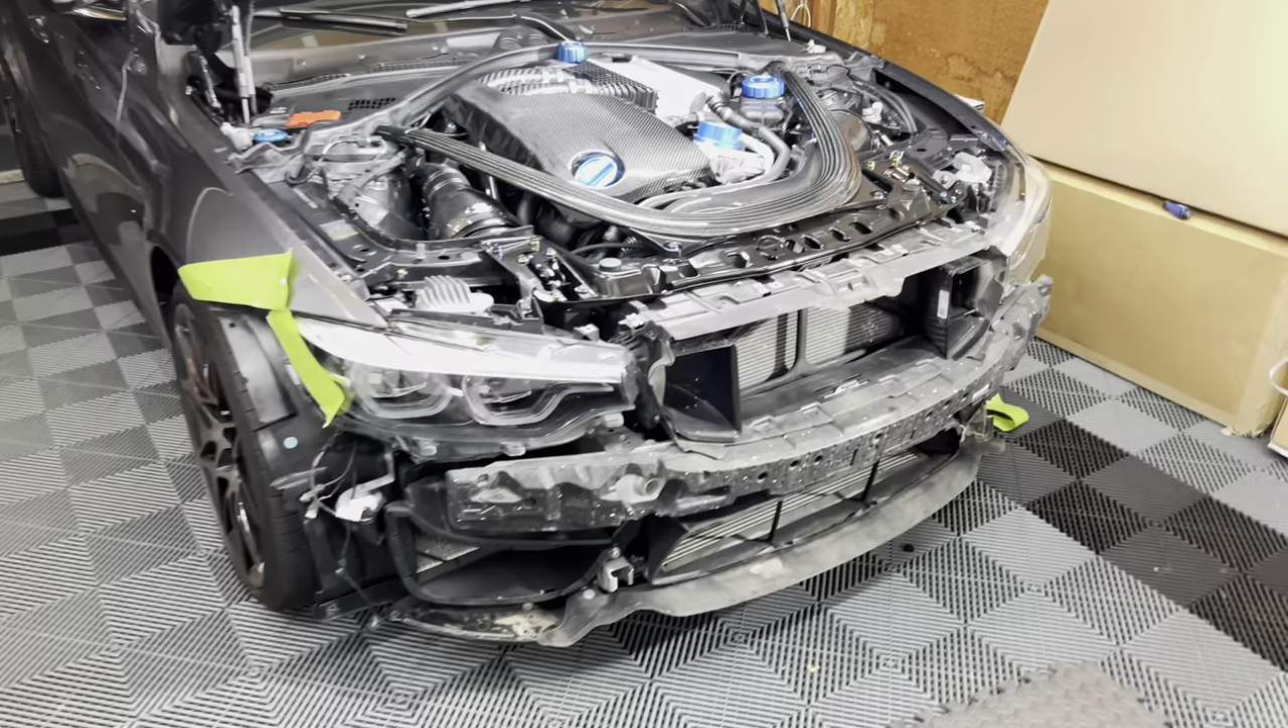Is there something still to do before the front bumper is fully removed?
No.